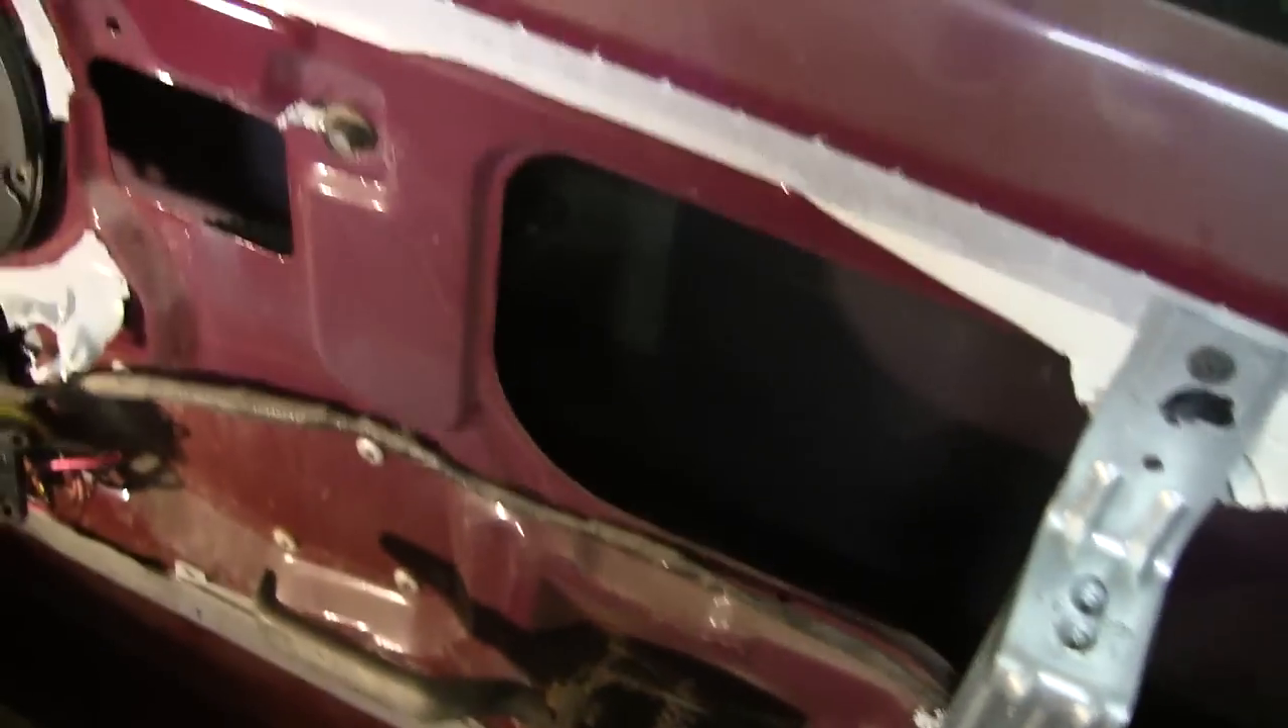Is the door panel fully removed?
Yes.